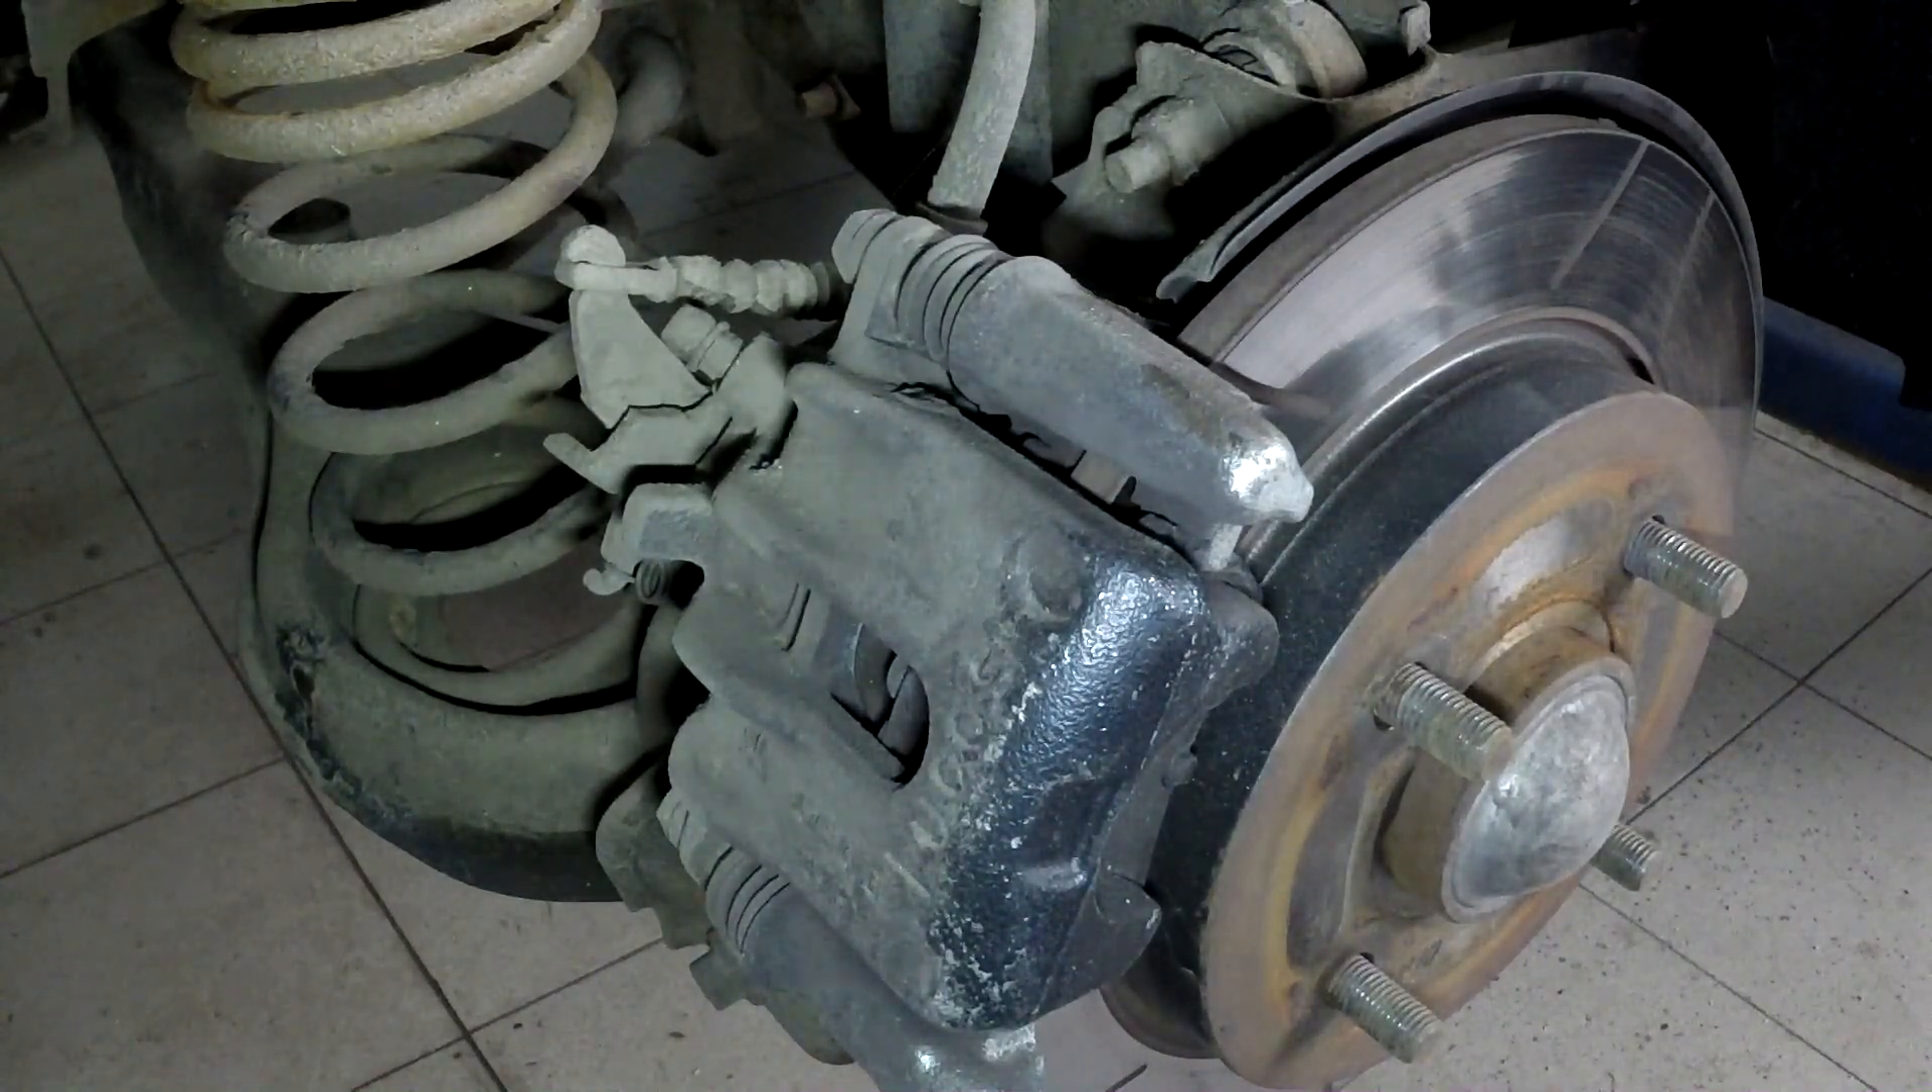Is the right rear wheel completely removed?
Yes.